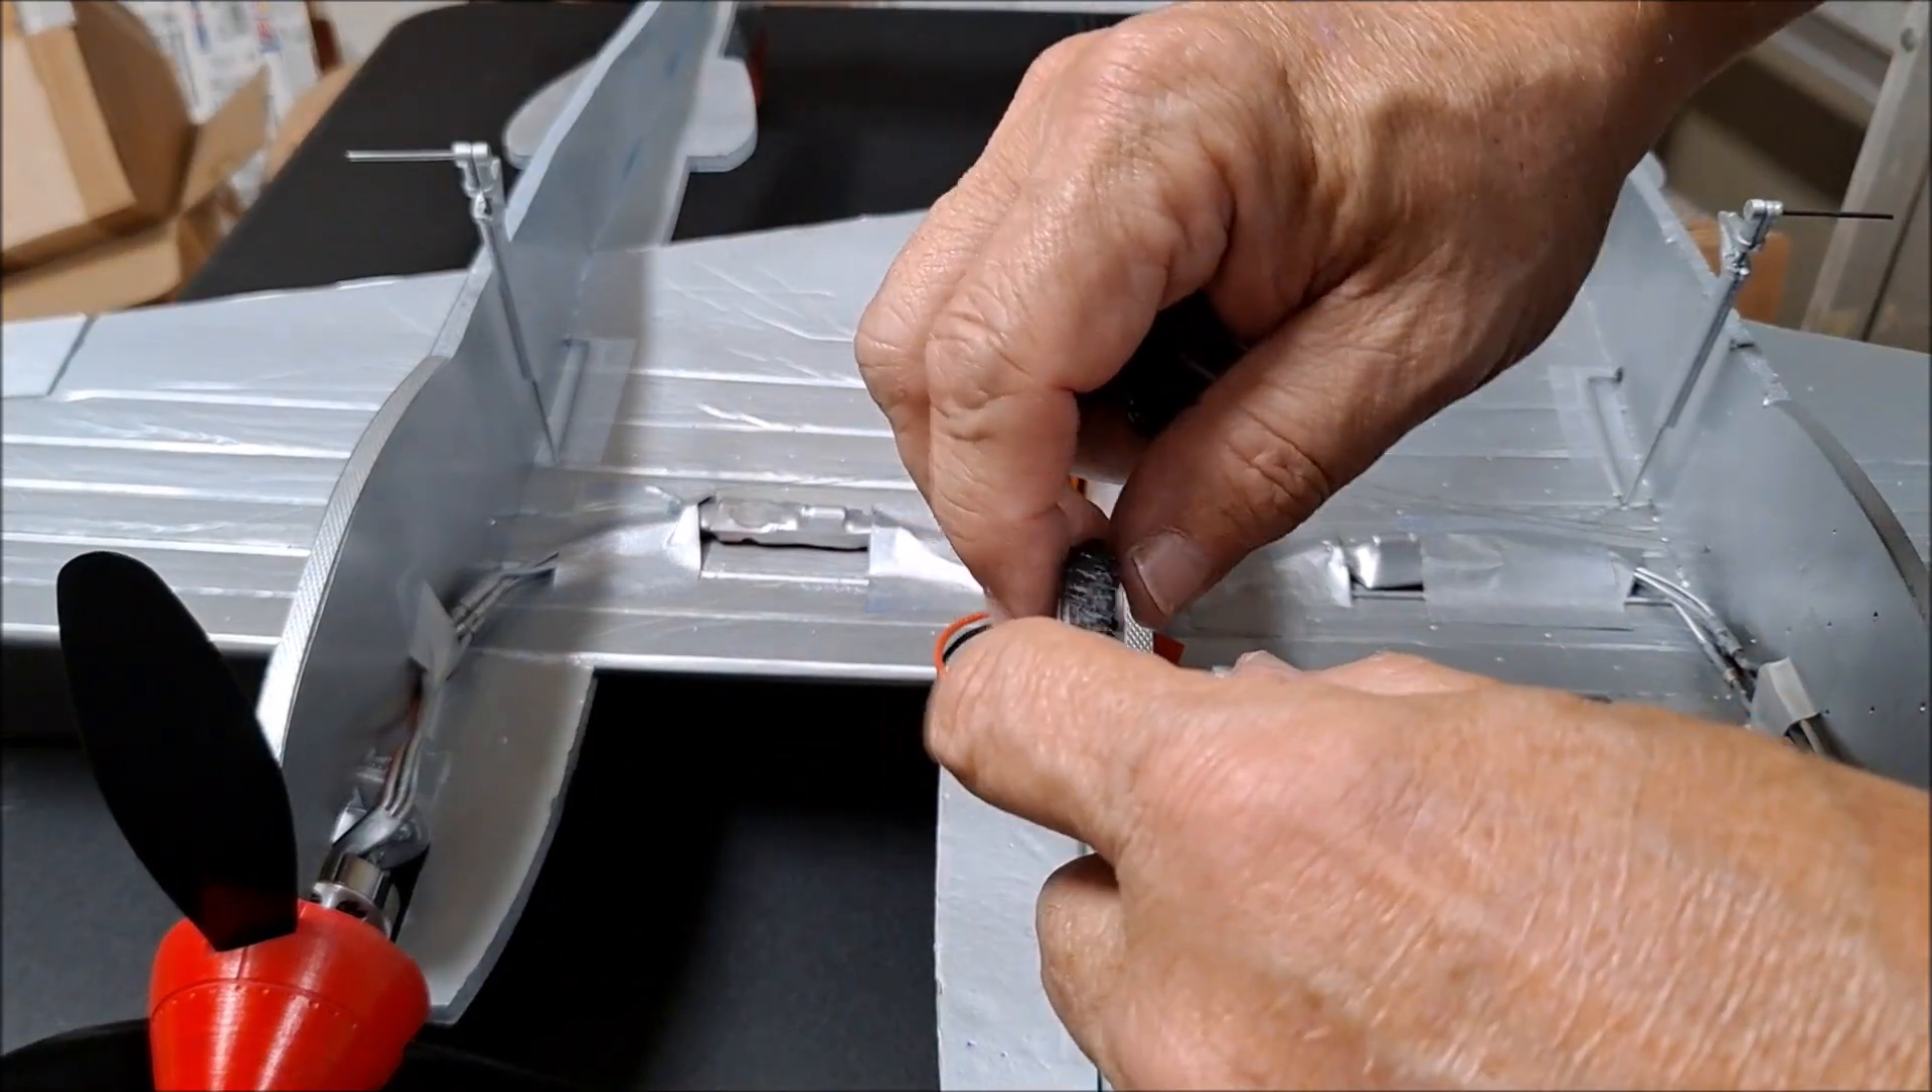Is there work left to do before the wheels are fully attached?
Yes.